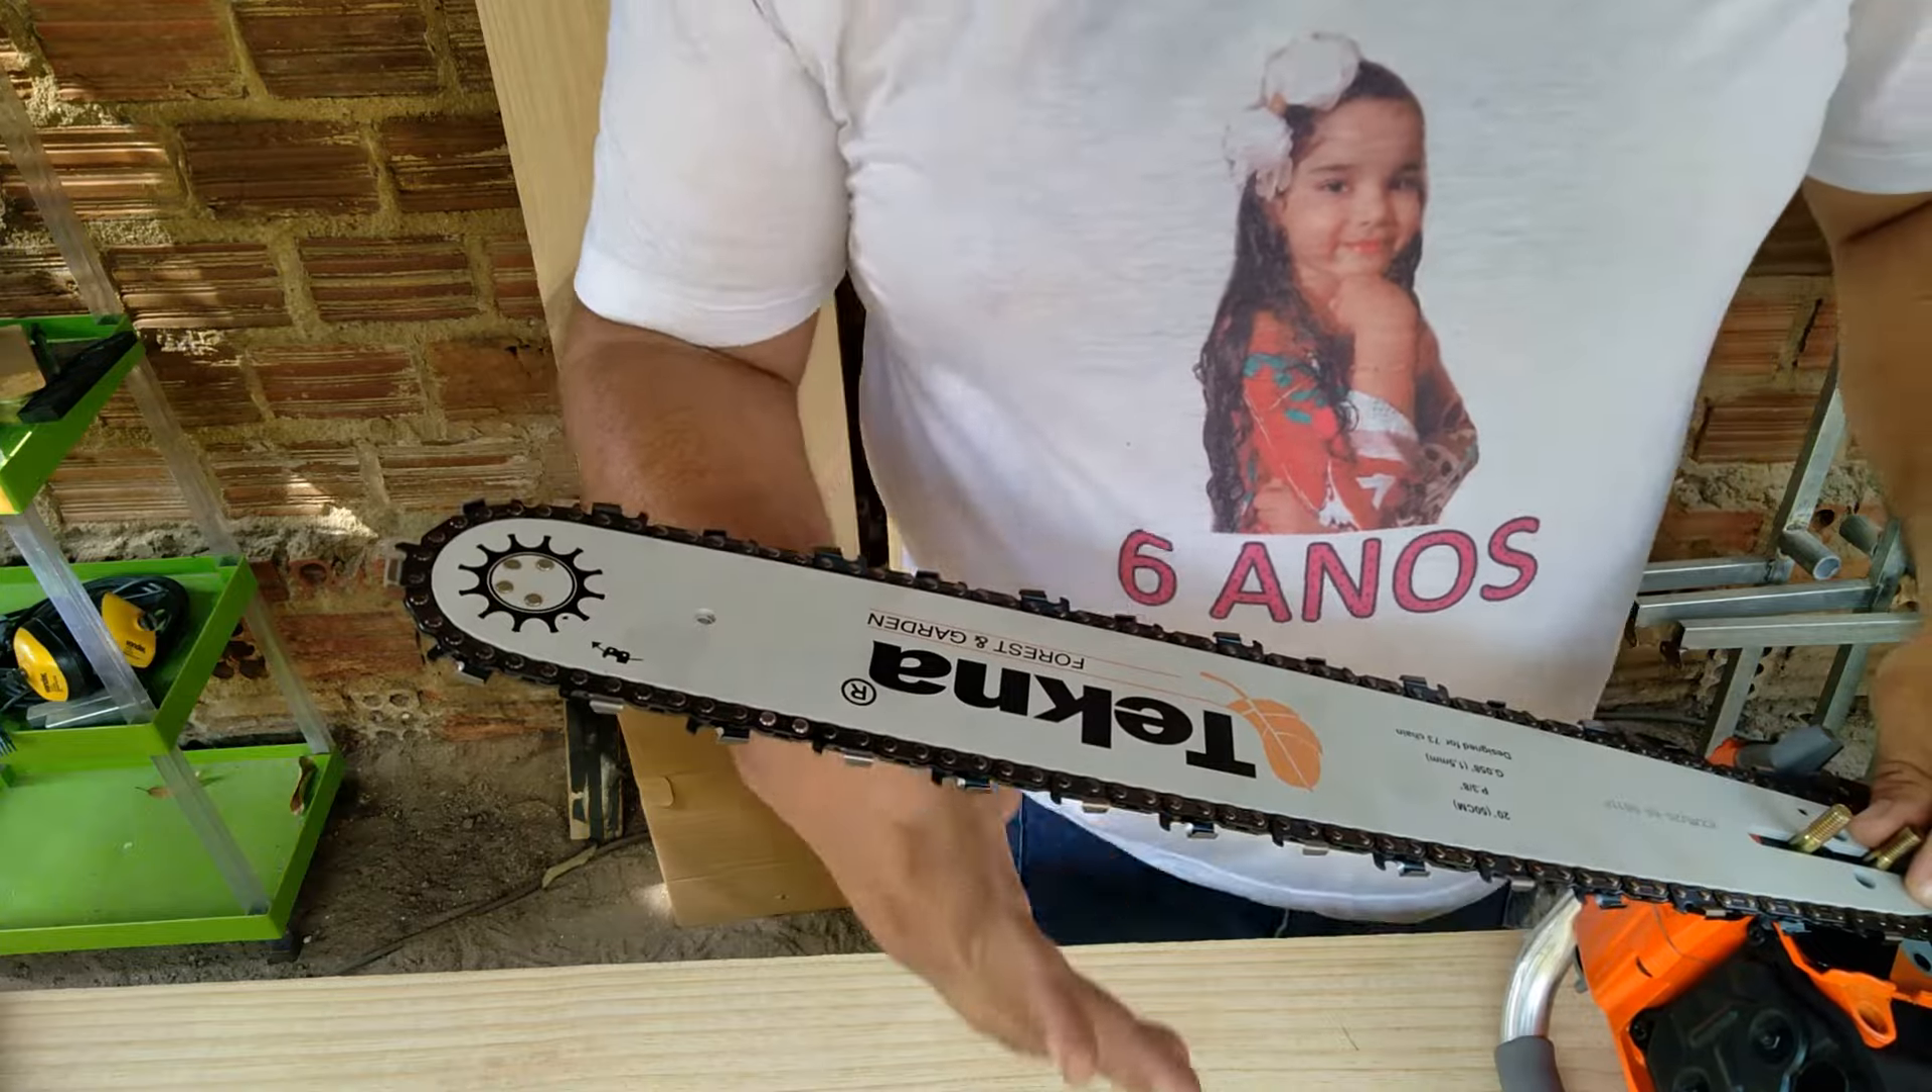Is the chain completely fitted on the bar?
Yes.